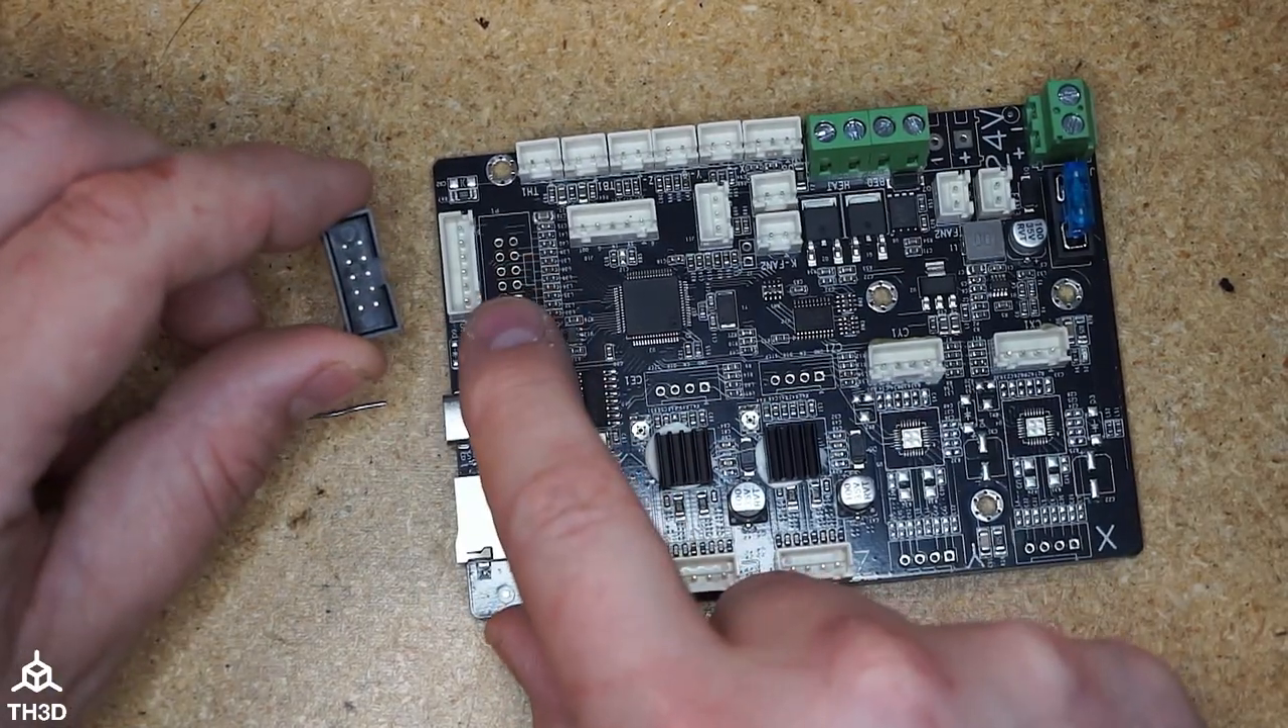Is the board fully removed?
Yes.